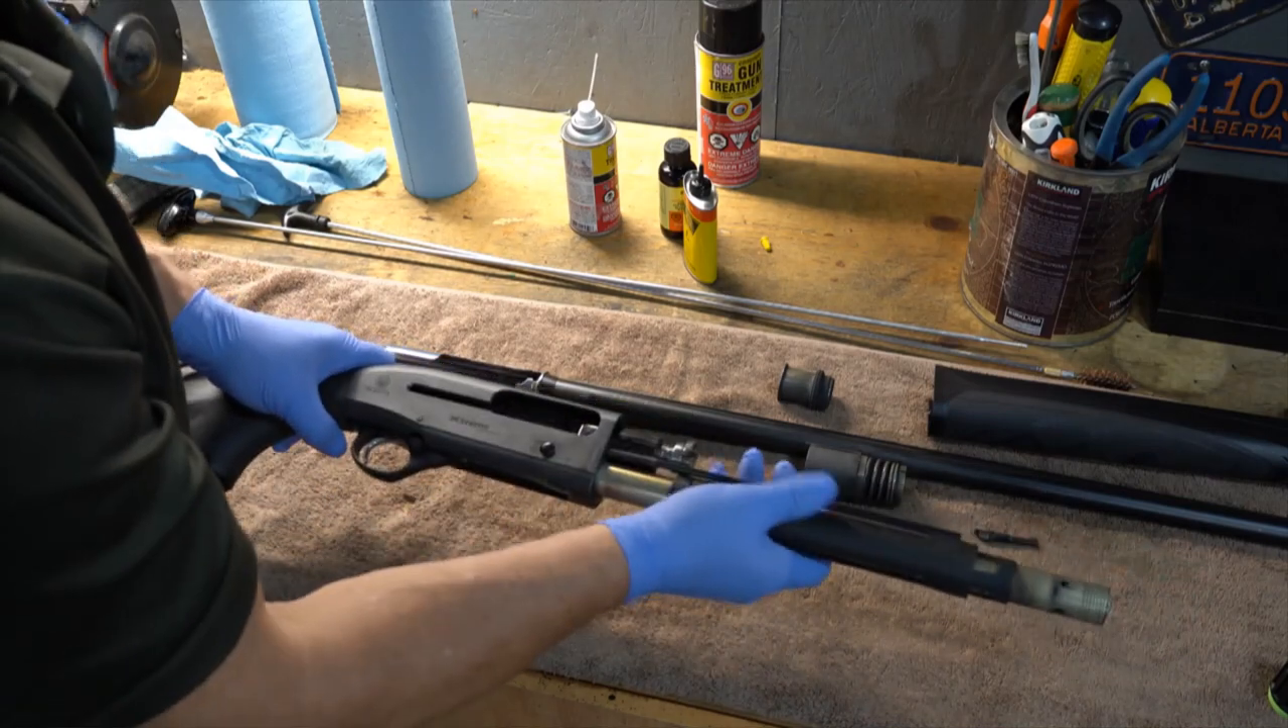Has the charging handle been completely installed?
No.